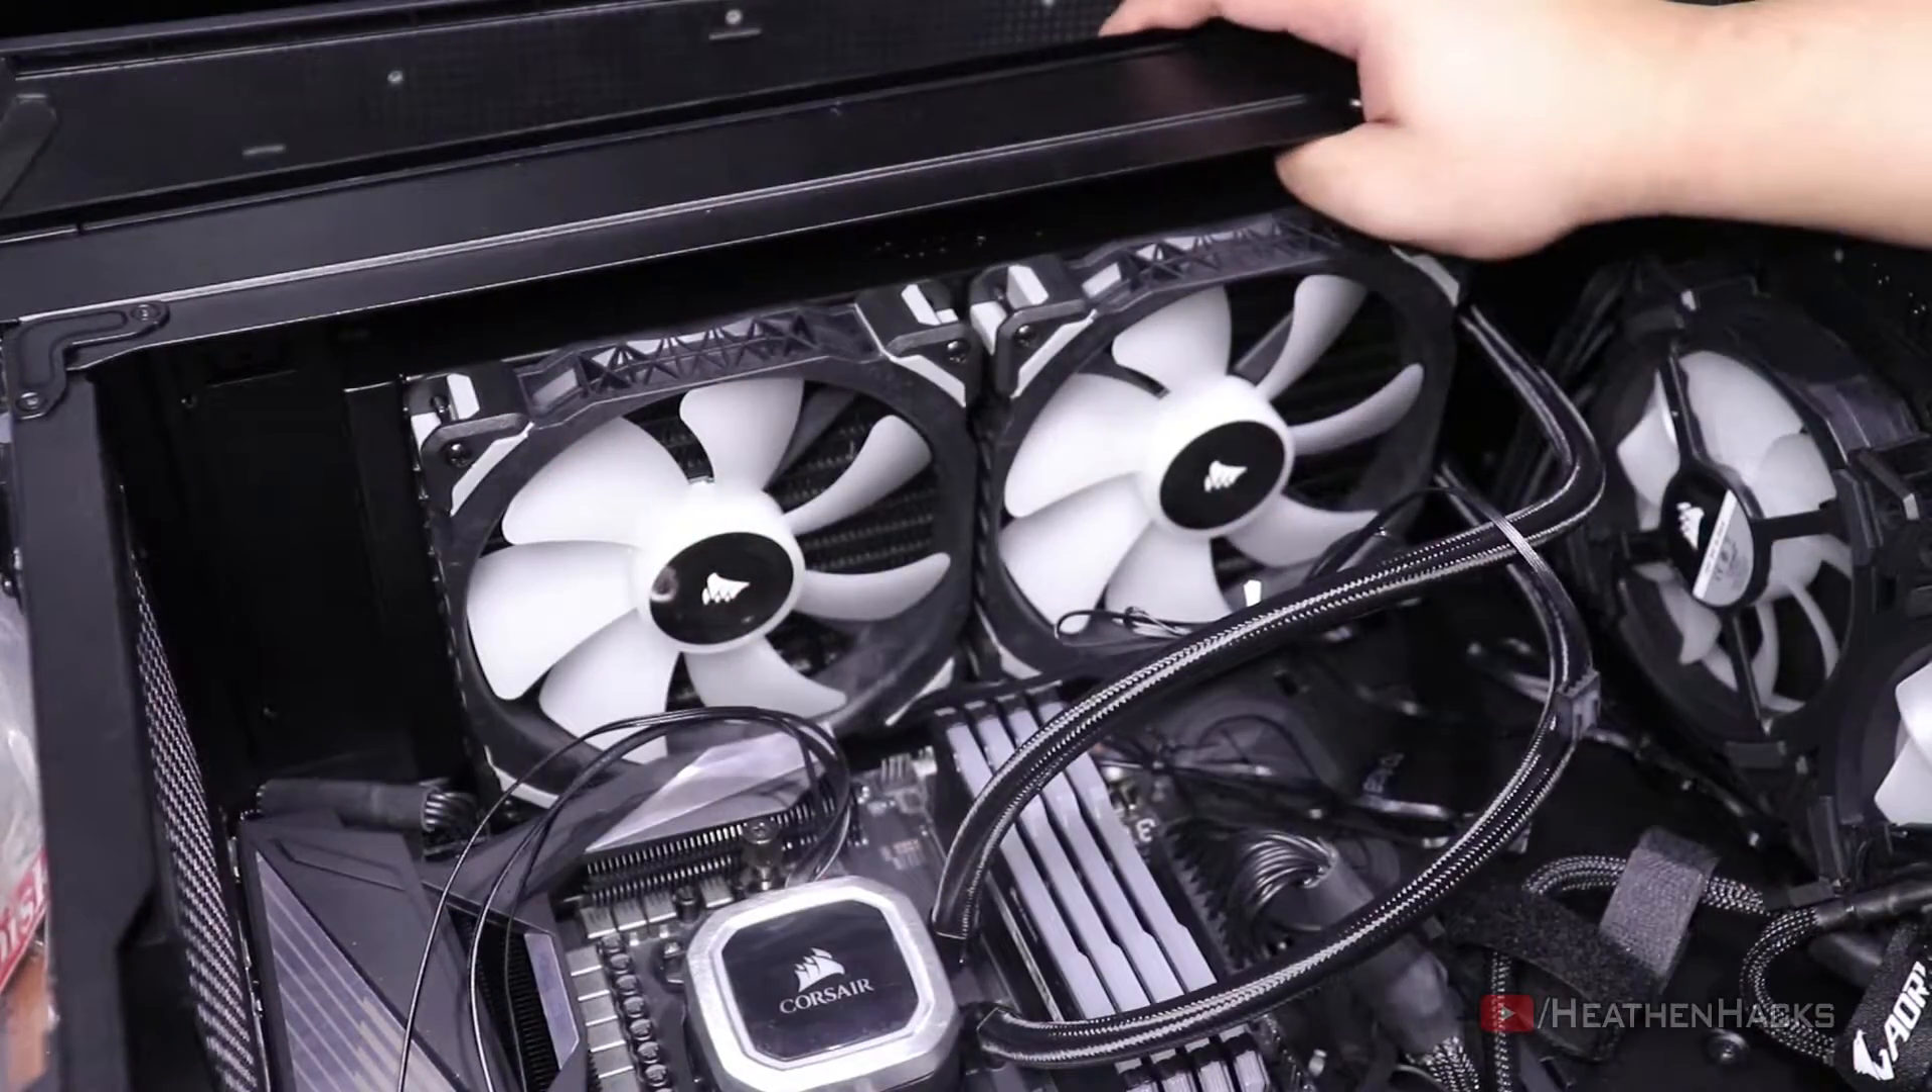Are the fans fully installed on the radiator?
Yes.